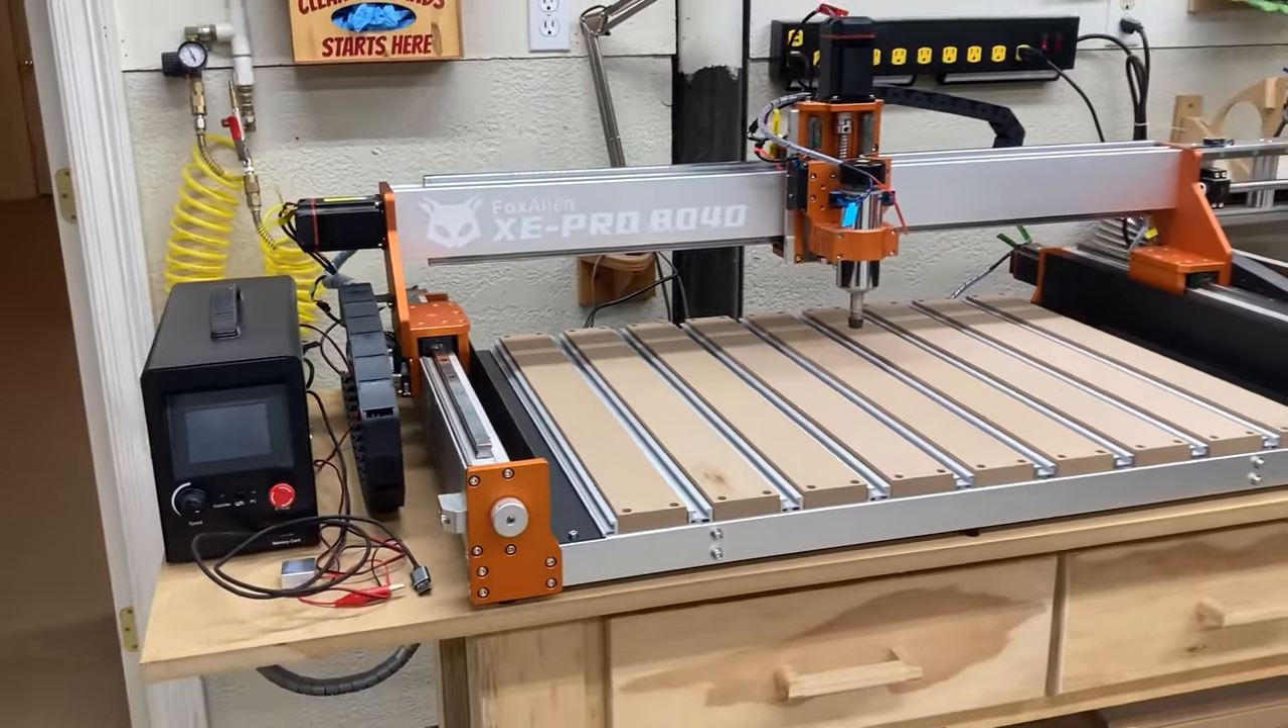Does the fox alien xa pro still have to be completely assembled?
No.